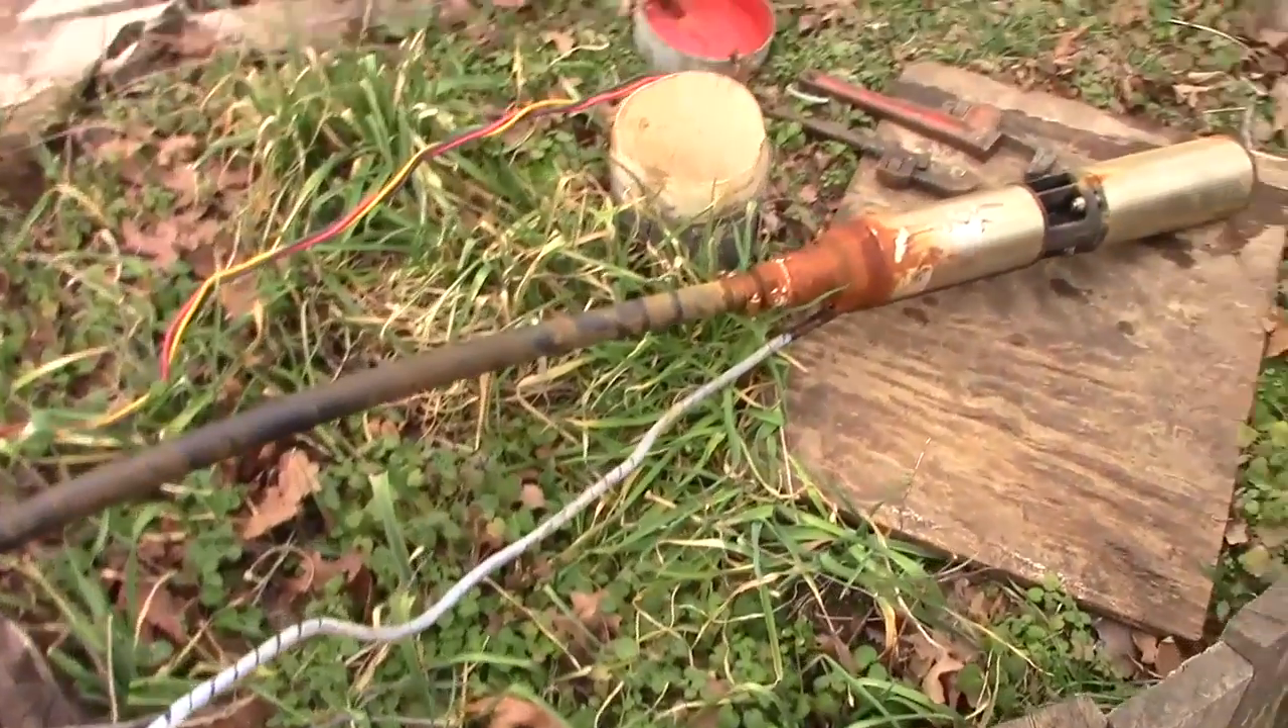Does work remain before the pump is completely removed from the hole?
No.